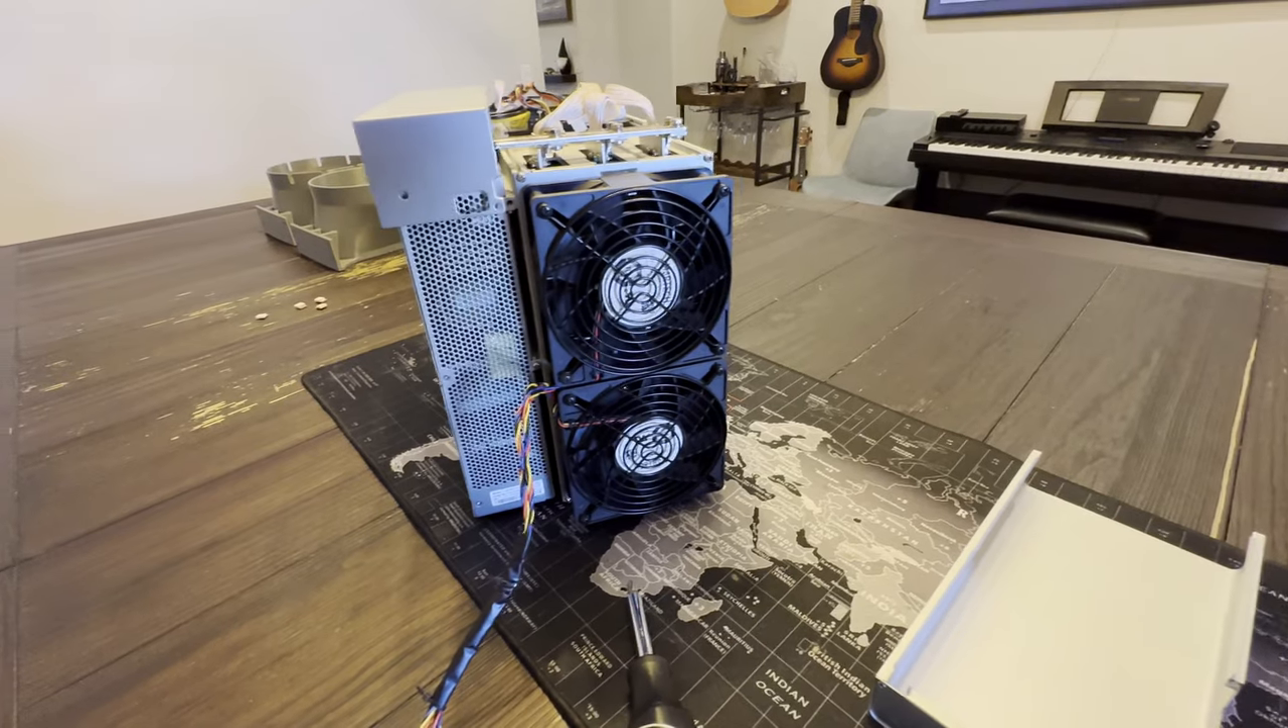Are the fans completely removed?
No.